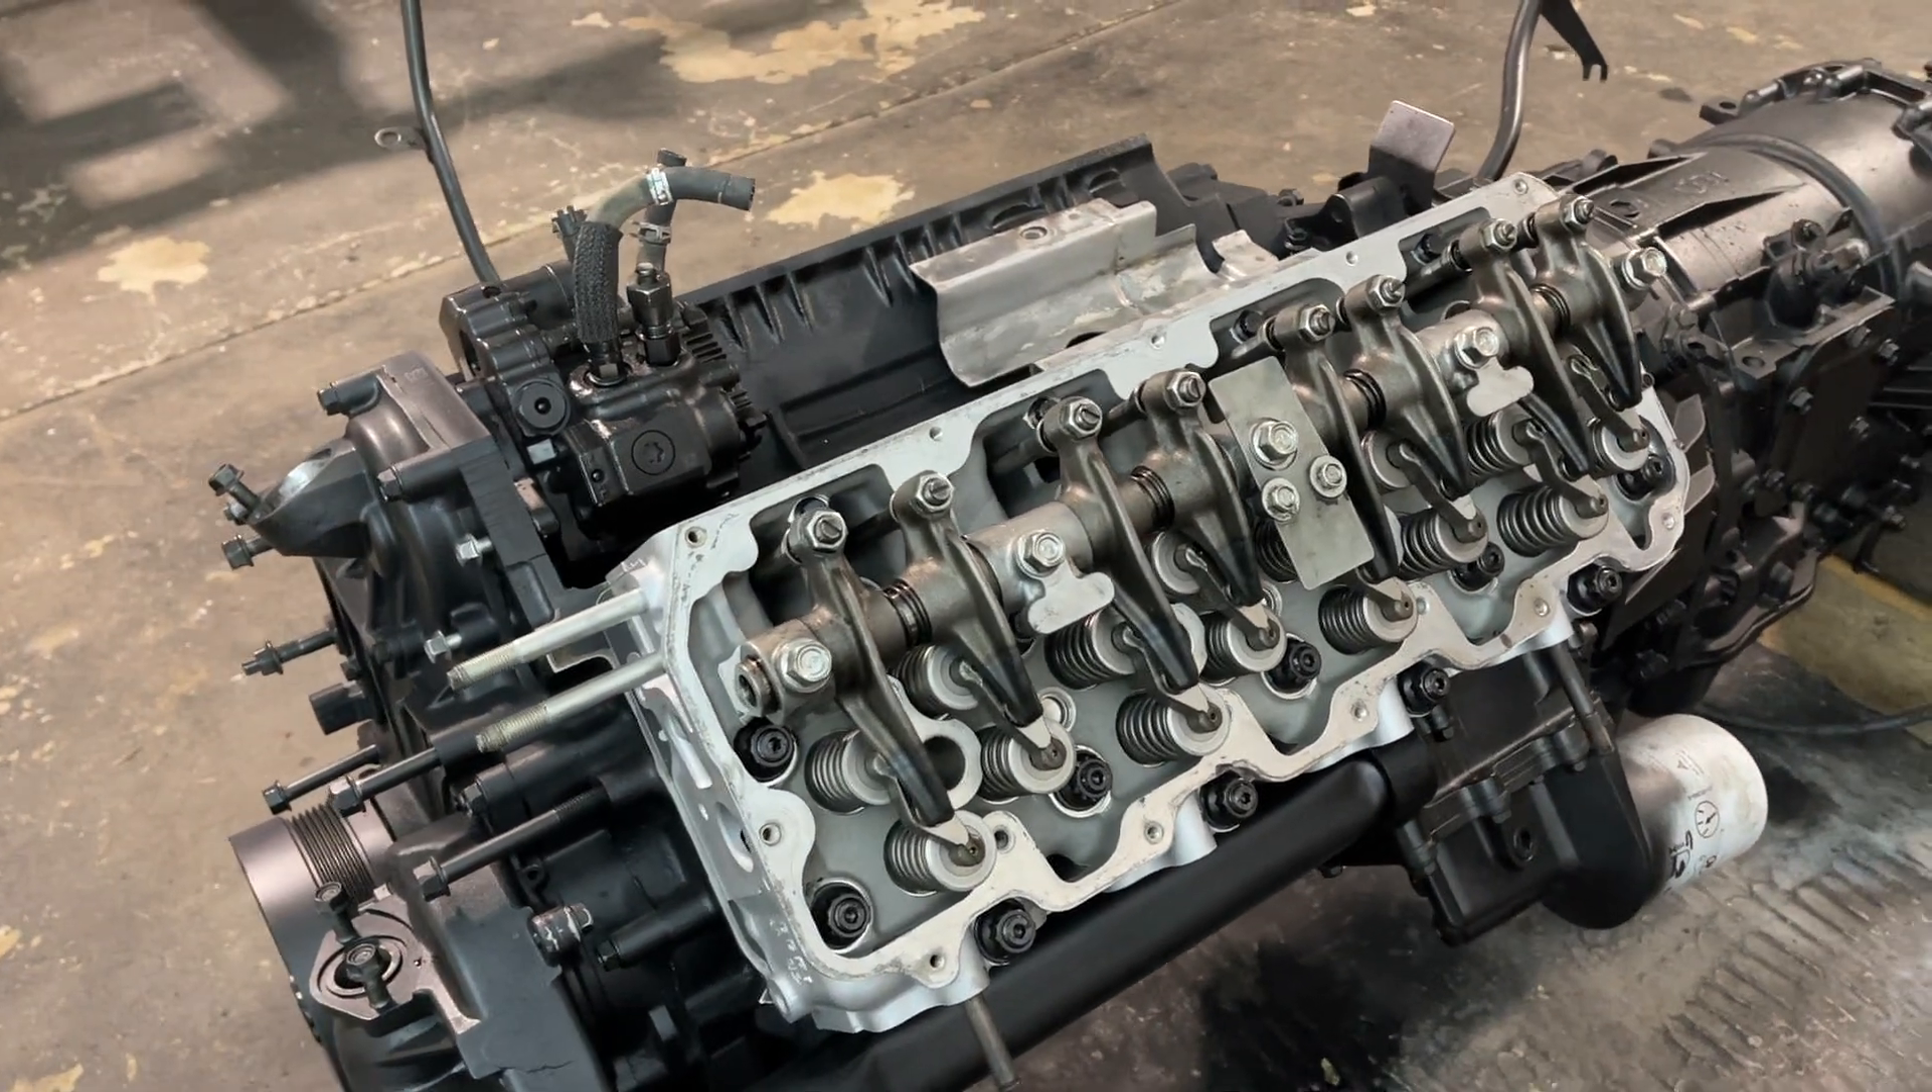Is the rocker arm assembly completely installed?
Yes.